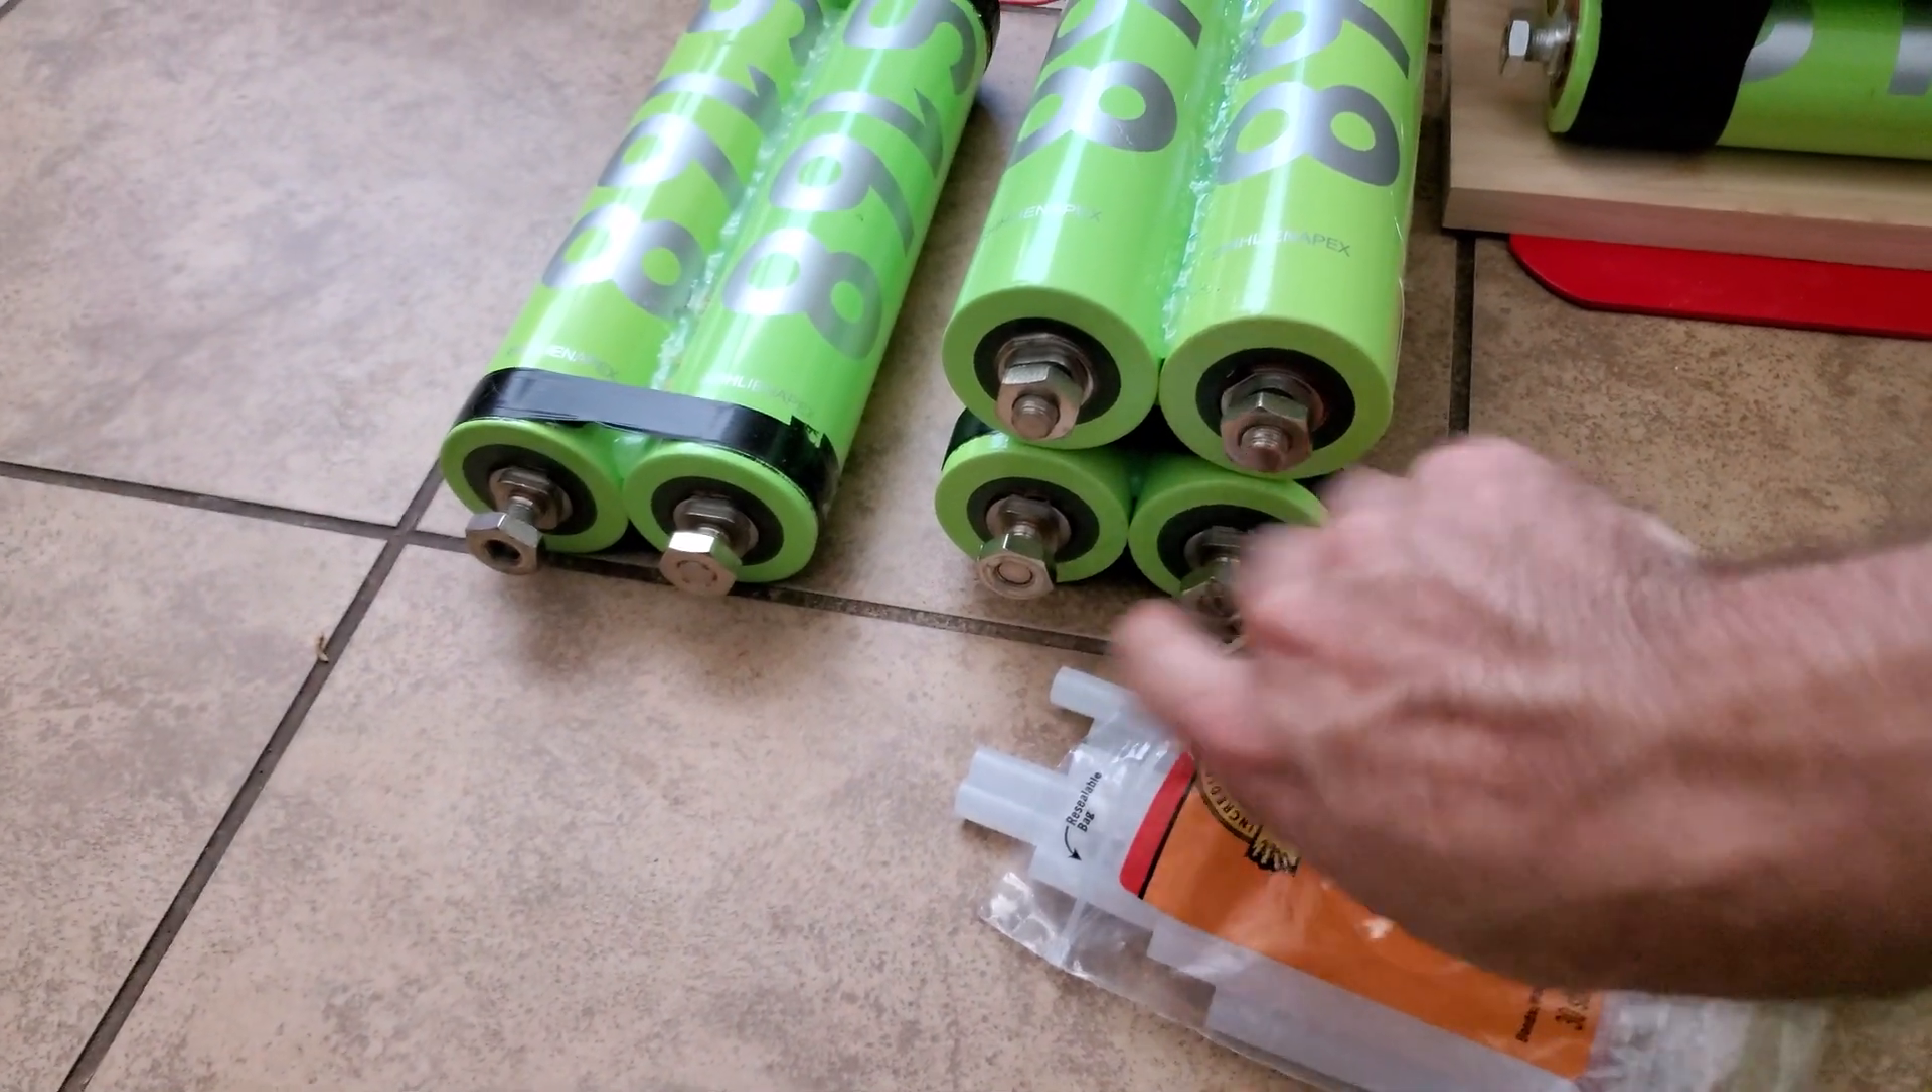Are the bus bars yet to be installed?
Yes.